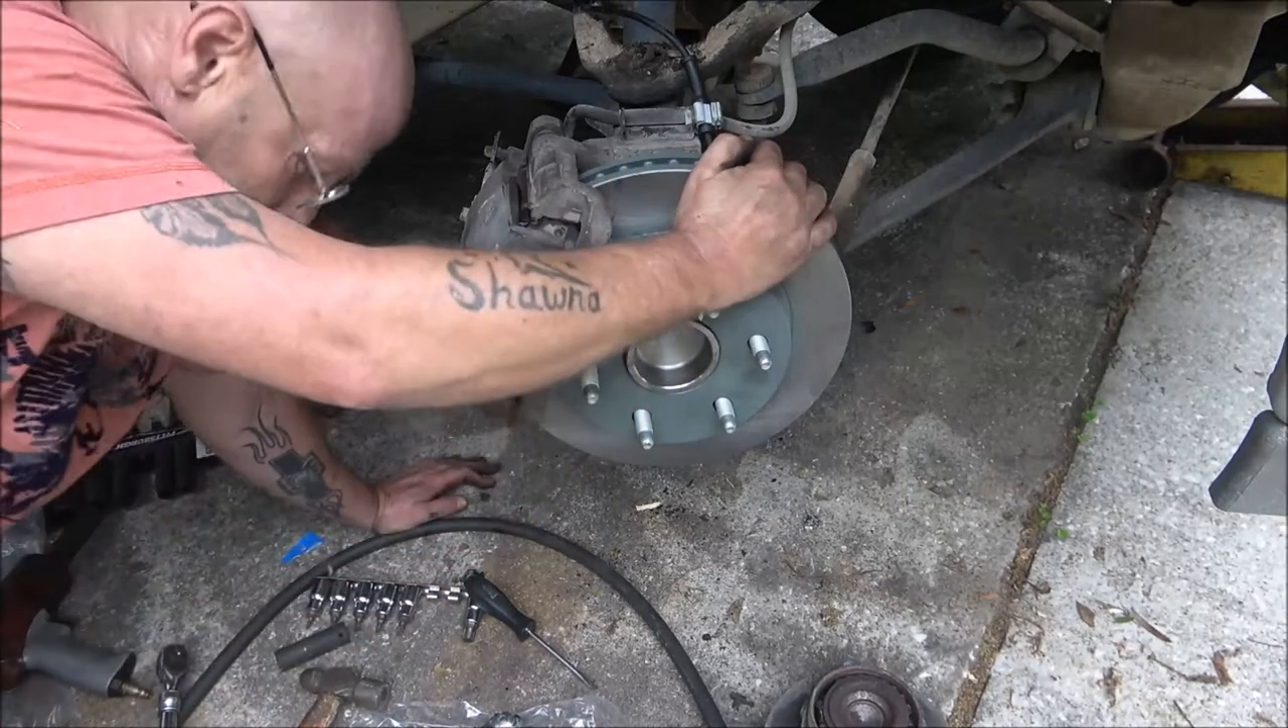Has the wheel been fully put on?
No.